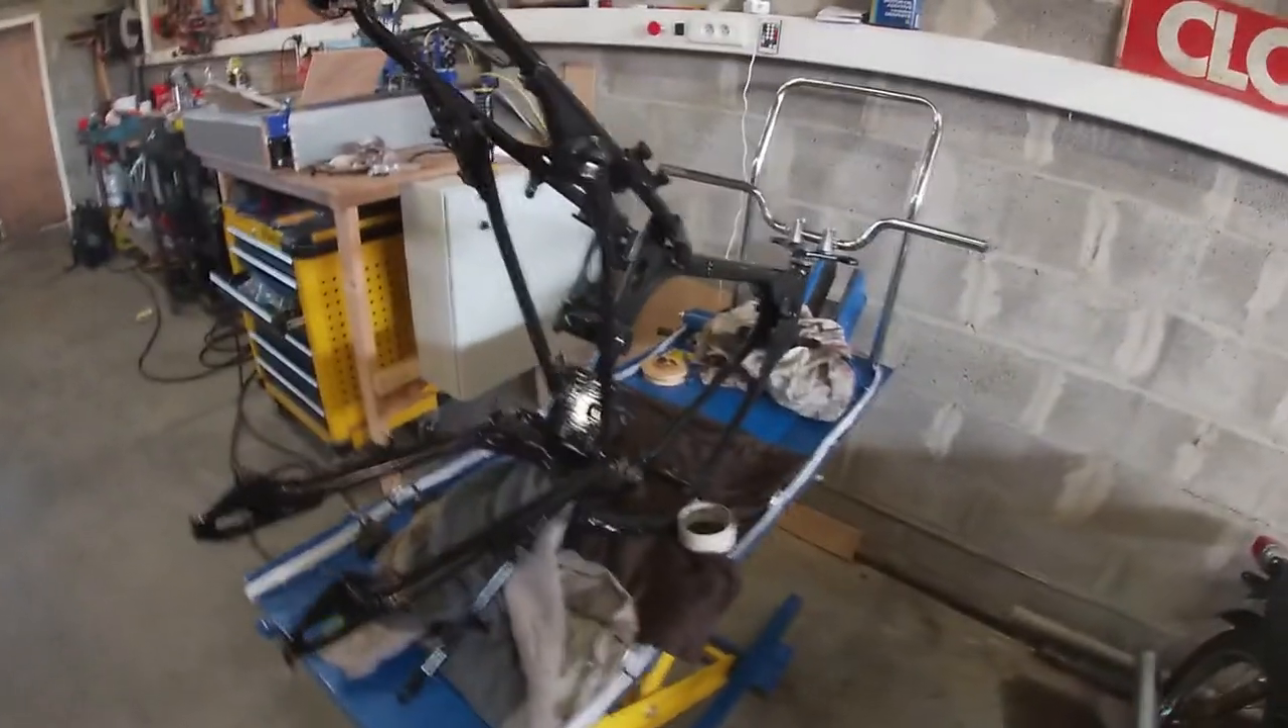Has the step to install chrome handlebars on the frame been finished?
Yes.